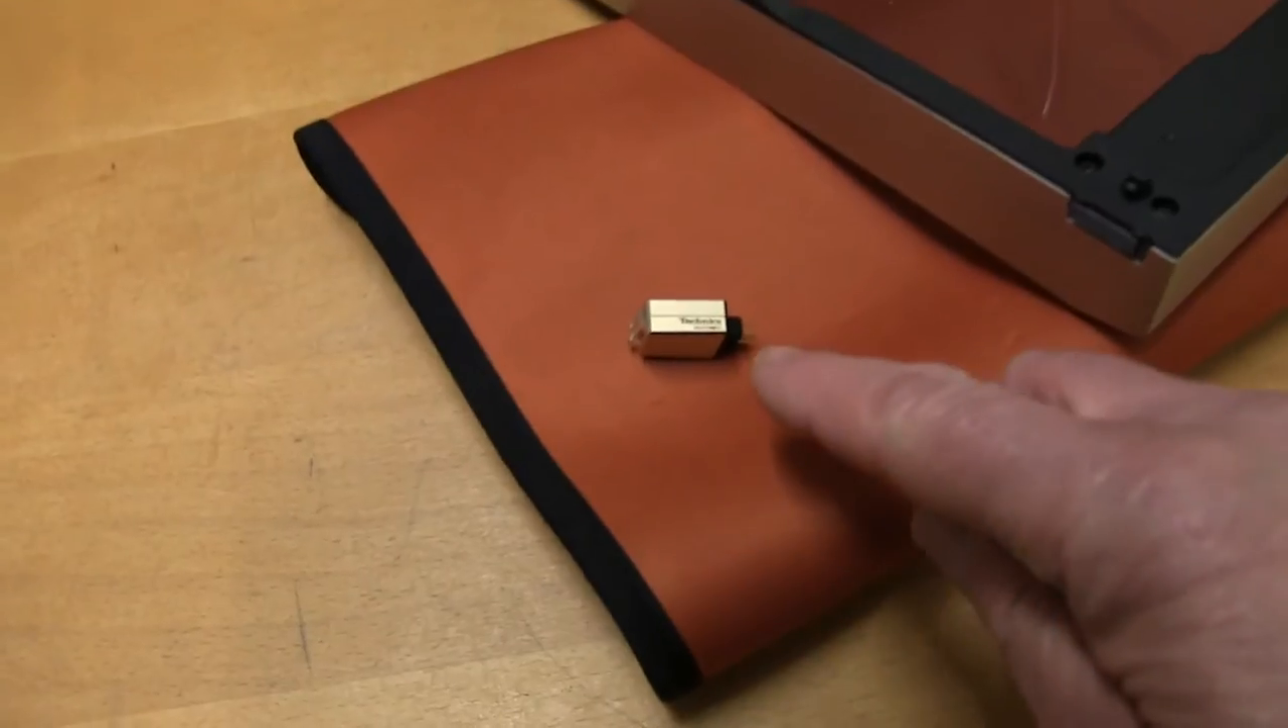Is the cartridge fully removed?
Yes.